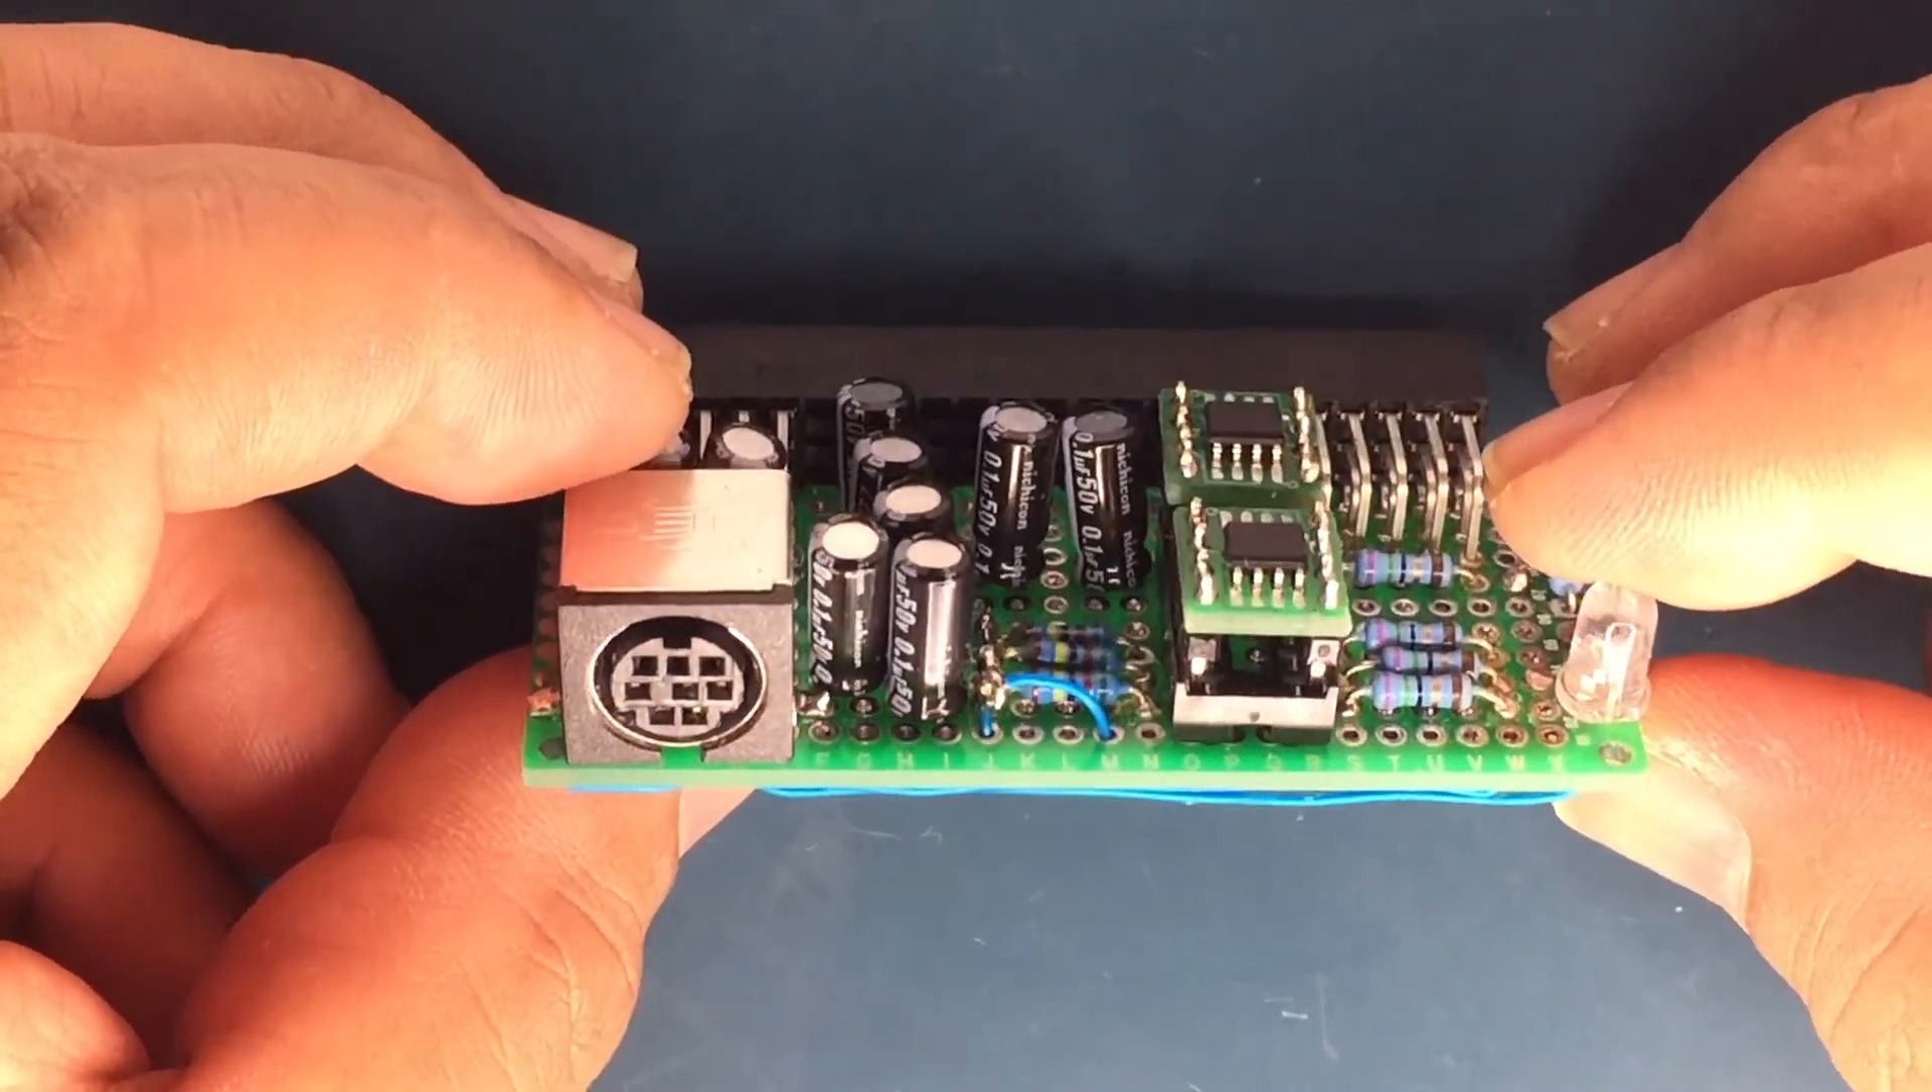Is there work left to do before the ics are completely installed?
No.